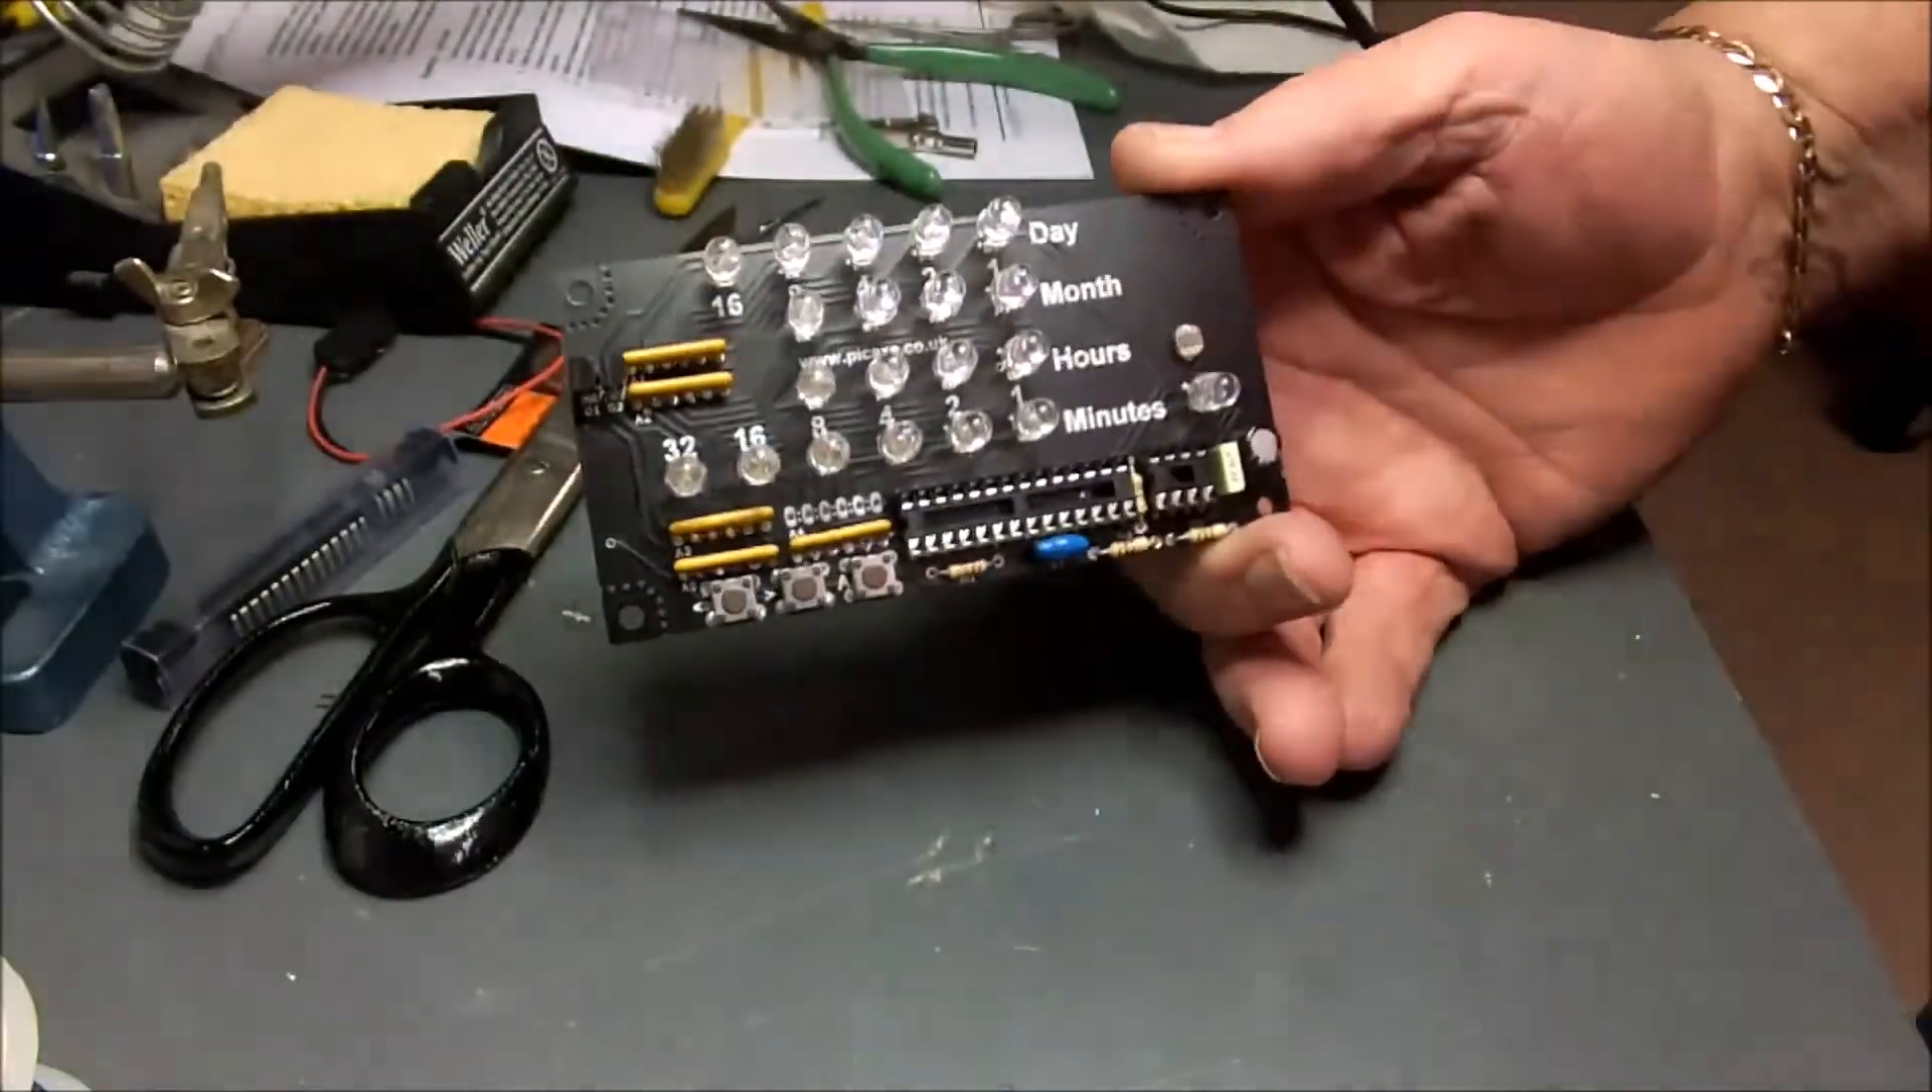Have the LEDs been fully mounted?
Yes.